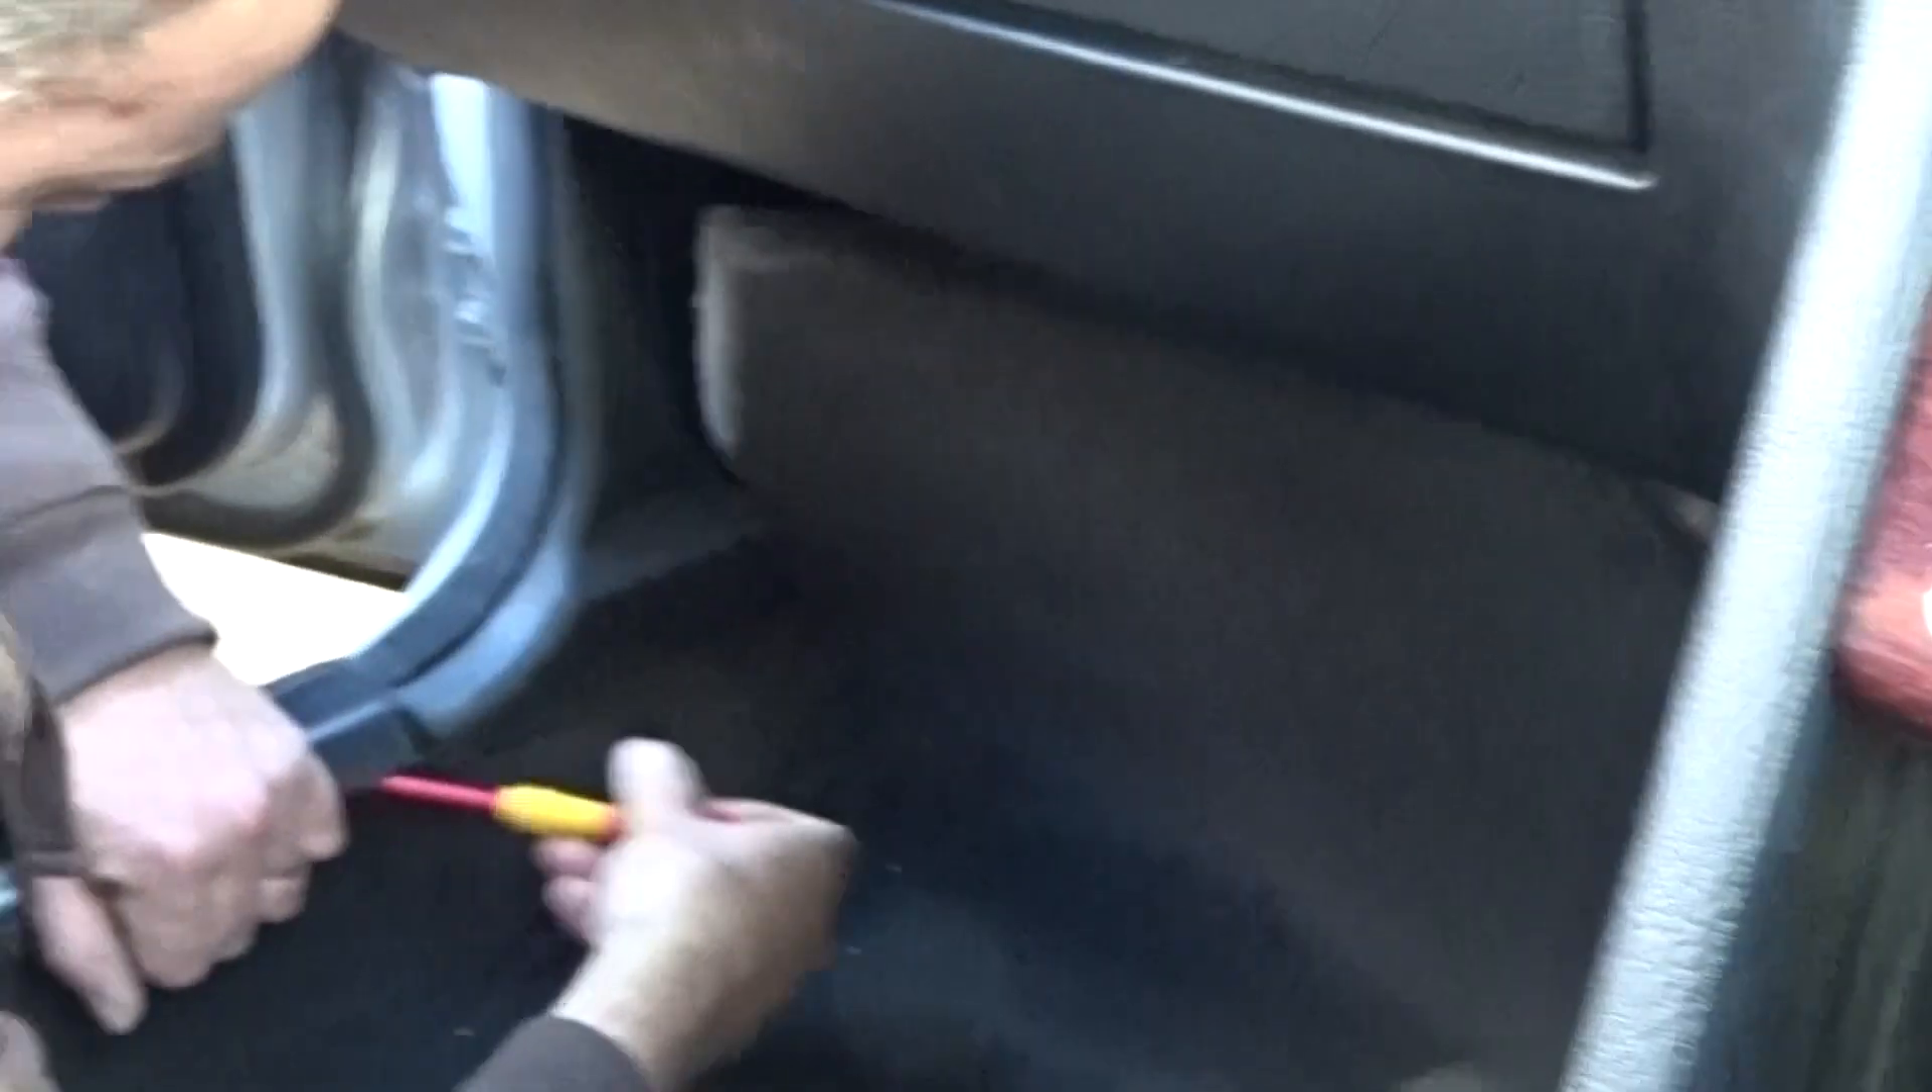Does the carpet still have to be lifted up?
Yes.